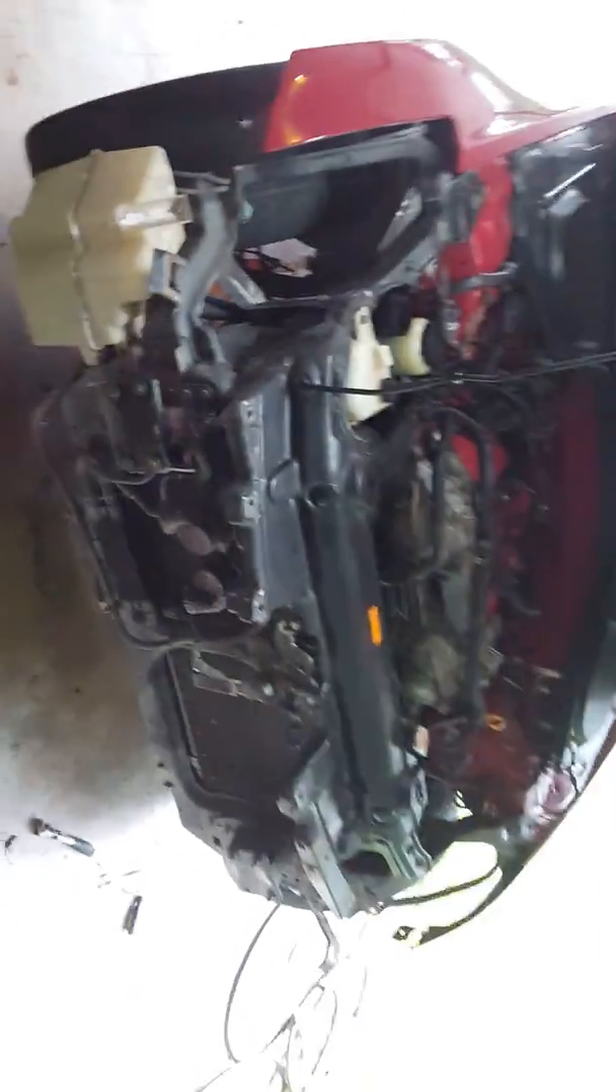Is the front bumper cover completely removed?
Yes.